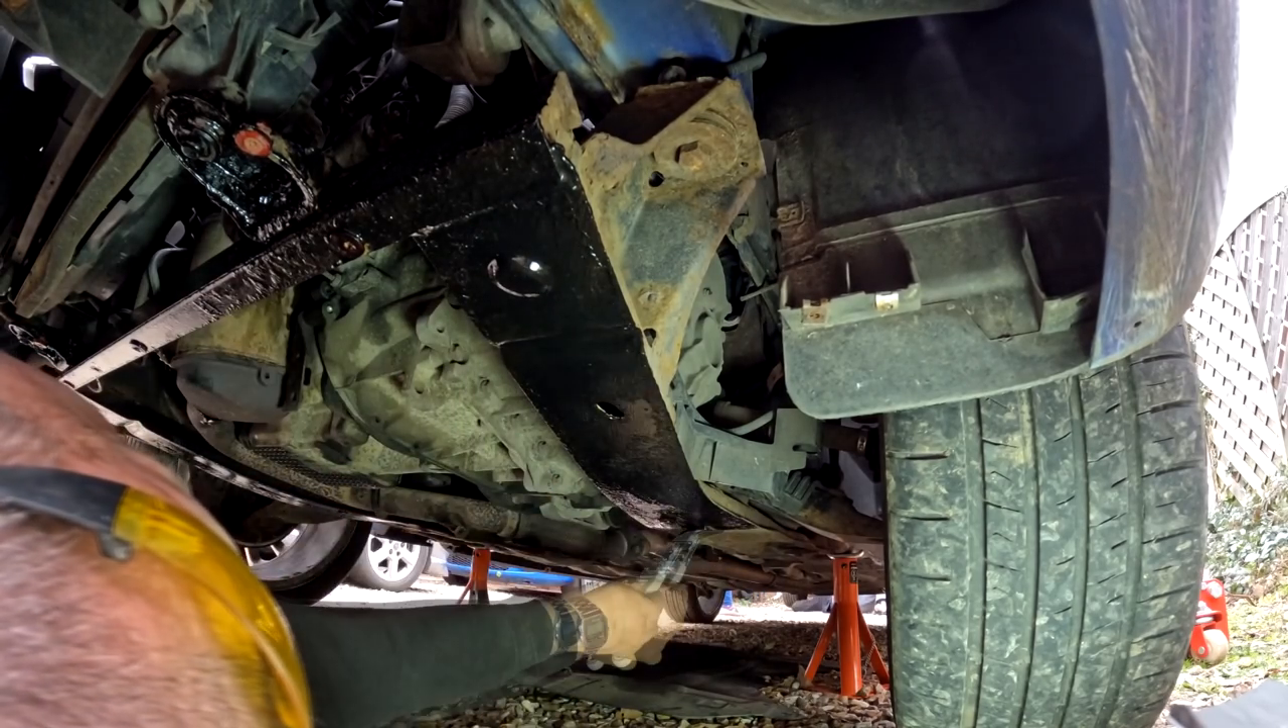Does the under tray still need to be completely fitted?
Yes.